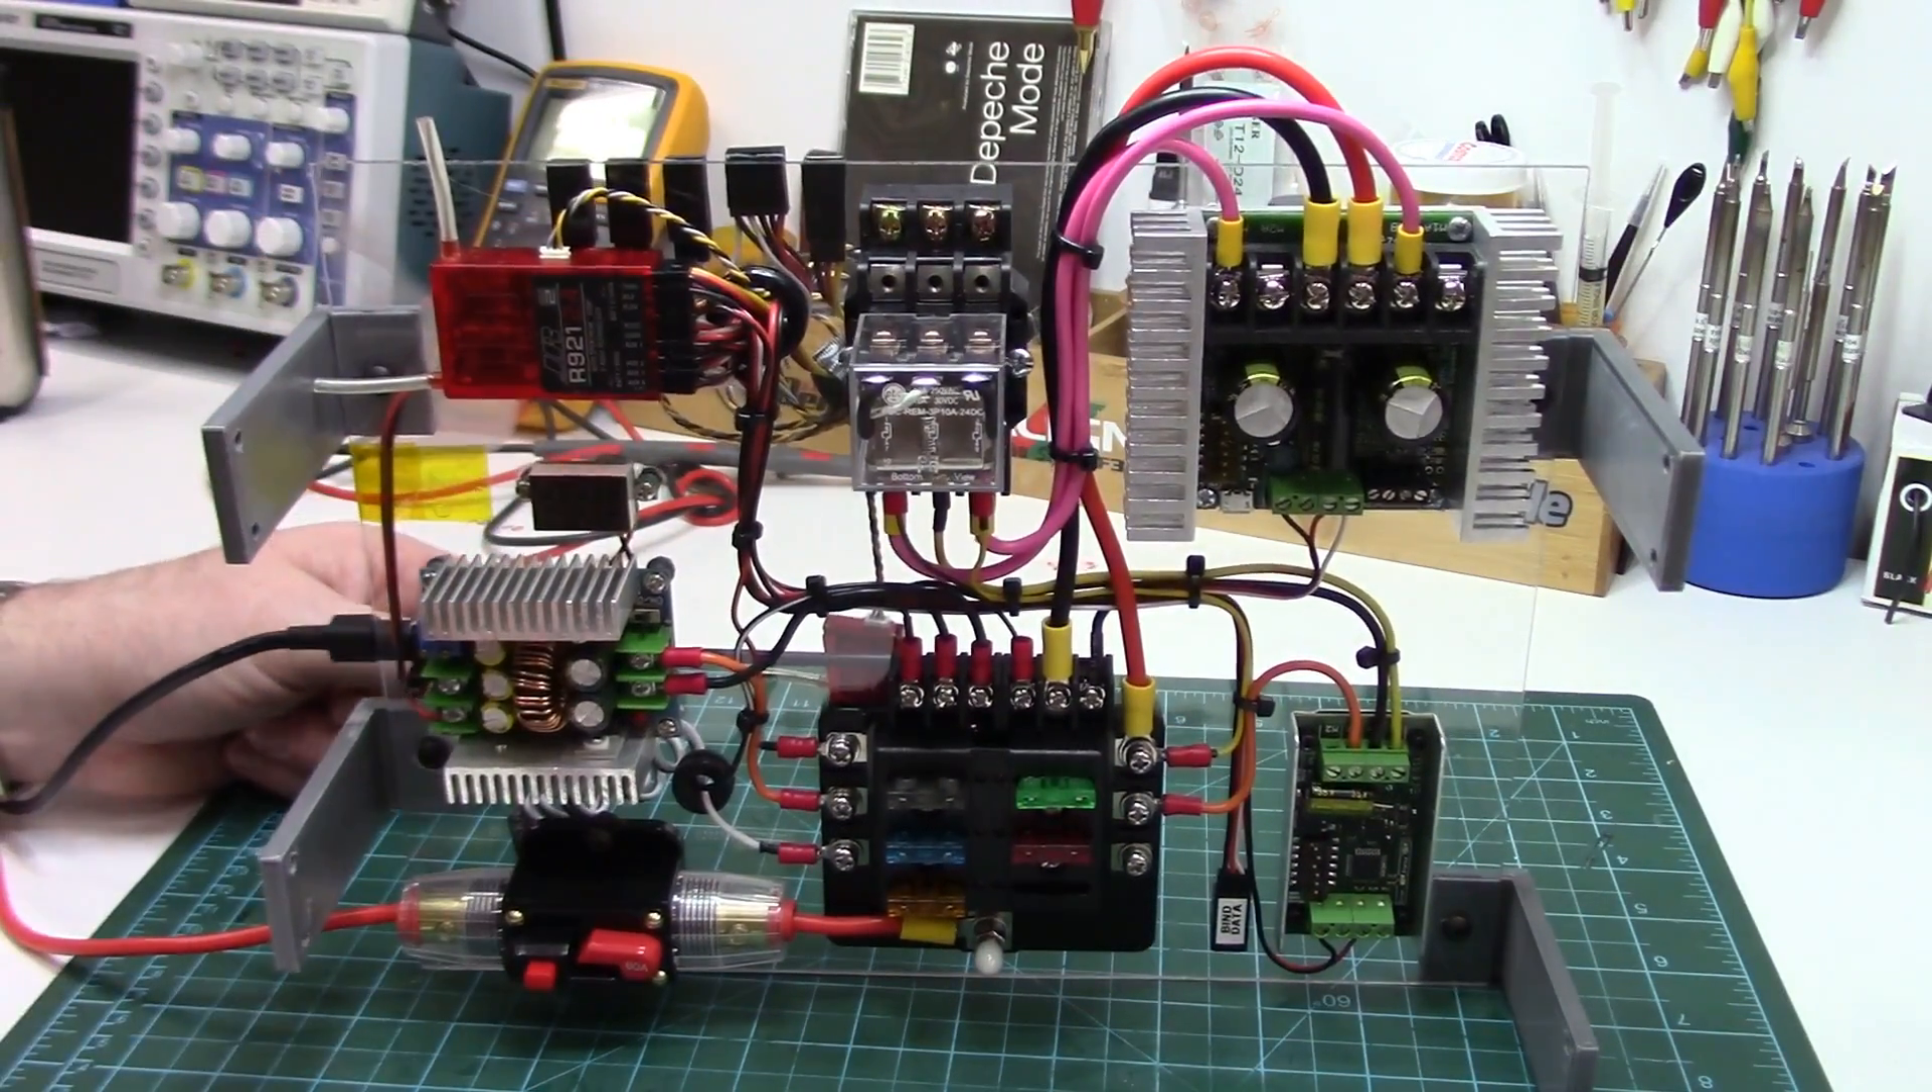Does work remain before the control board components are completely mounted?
No.